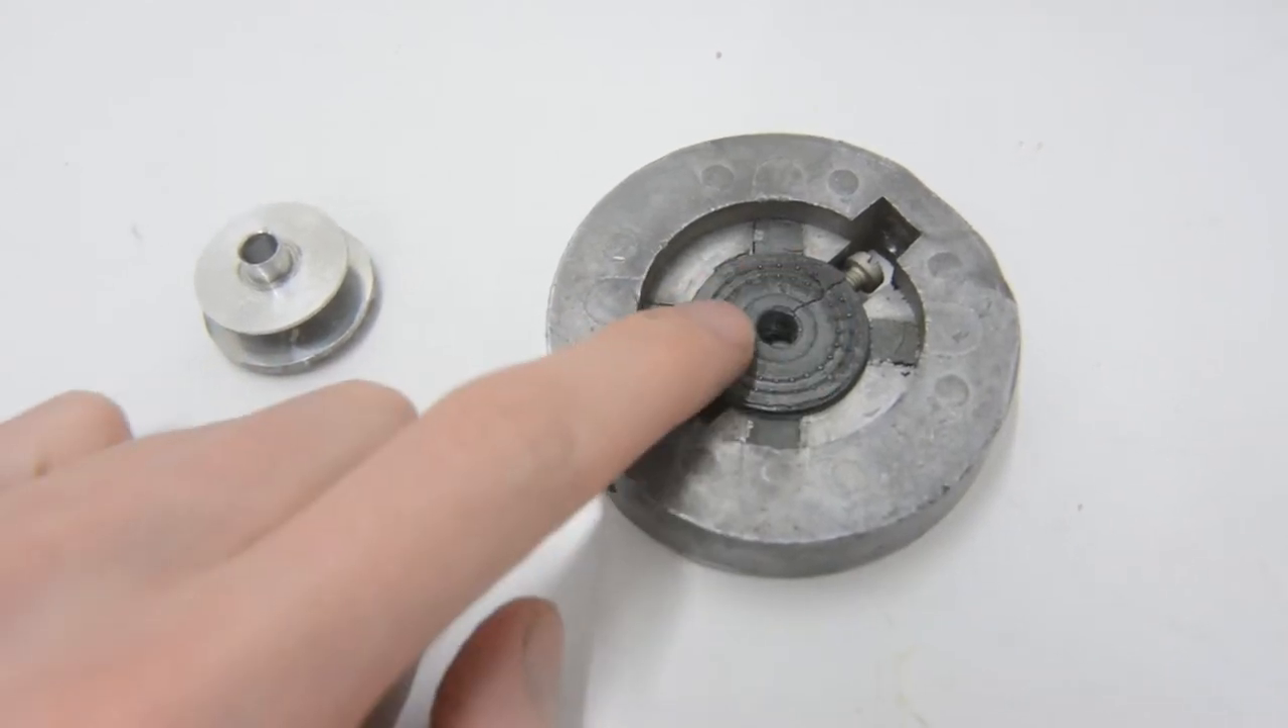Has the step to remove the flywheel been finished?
Yes.